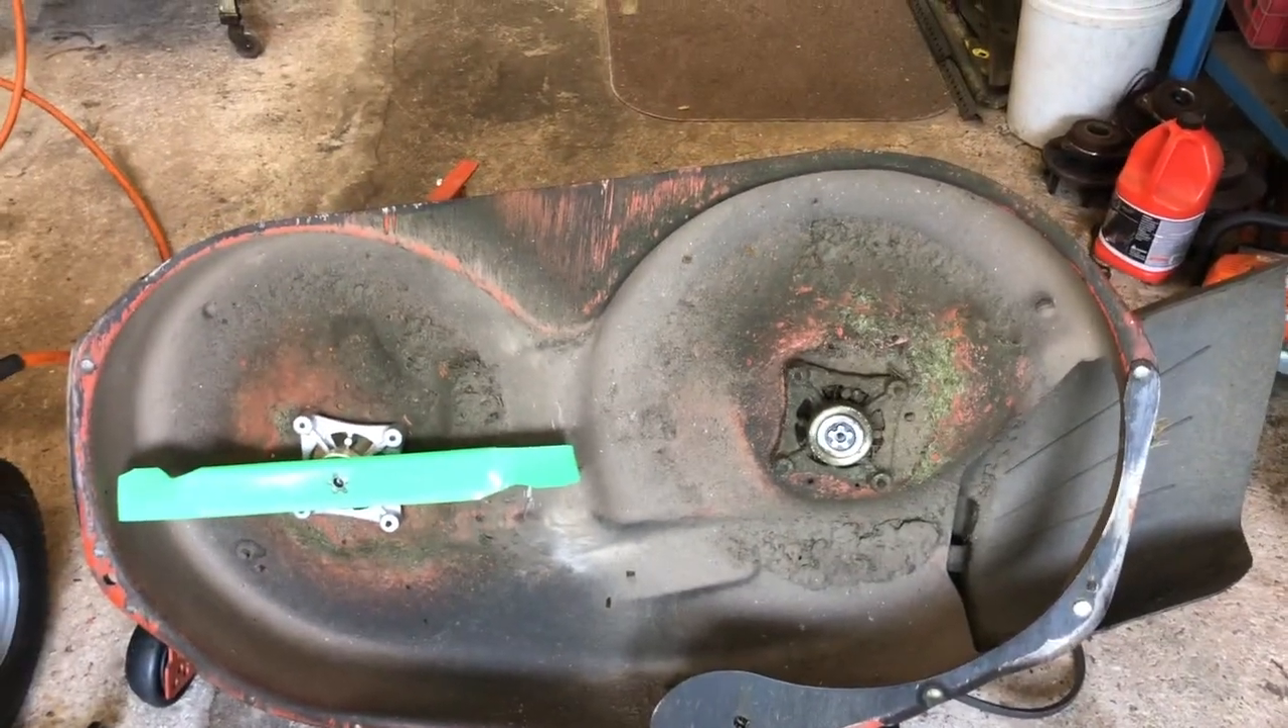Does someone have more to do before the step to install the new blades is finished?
Yes.